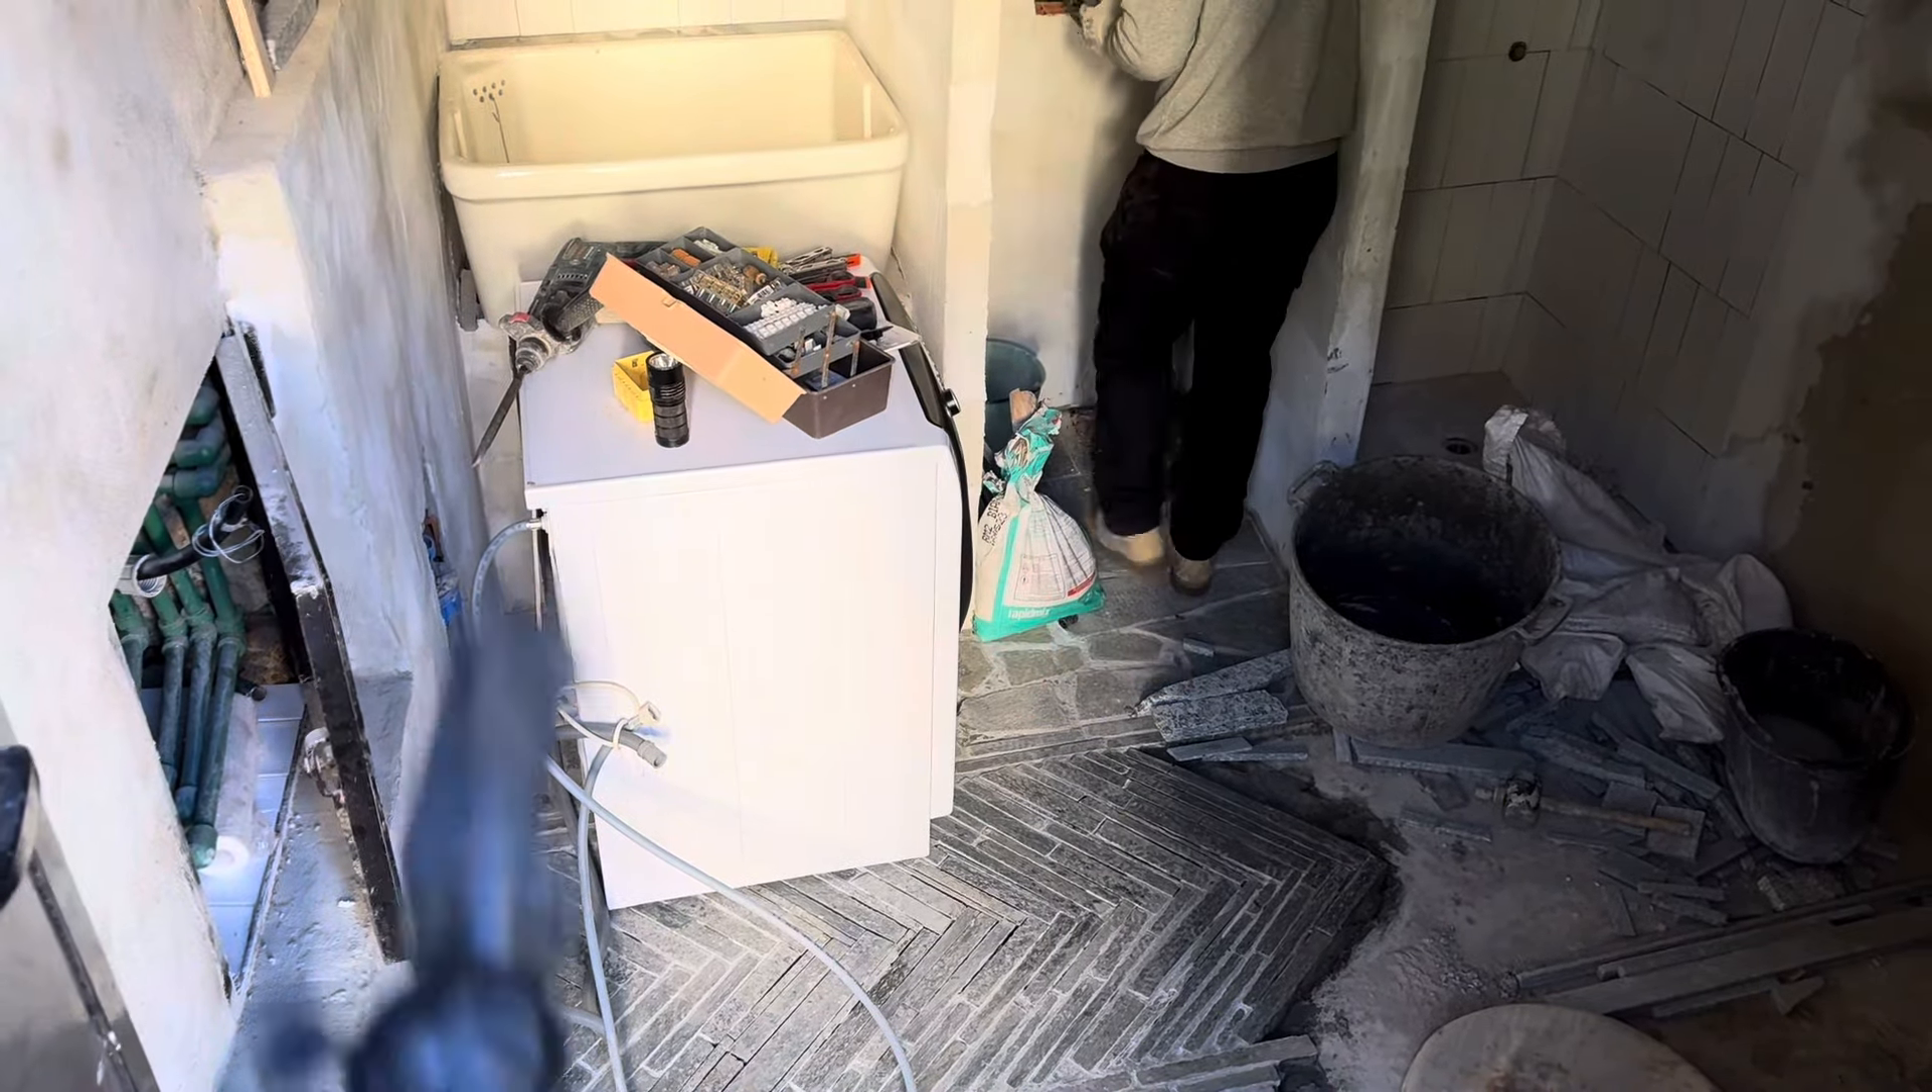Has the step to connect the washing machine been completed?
No.